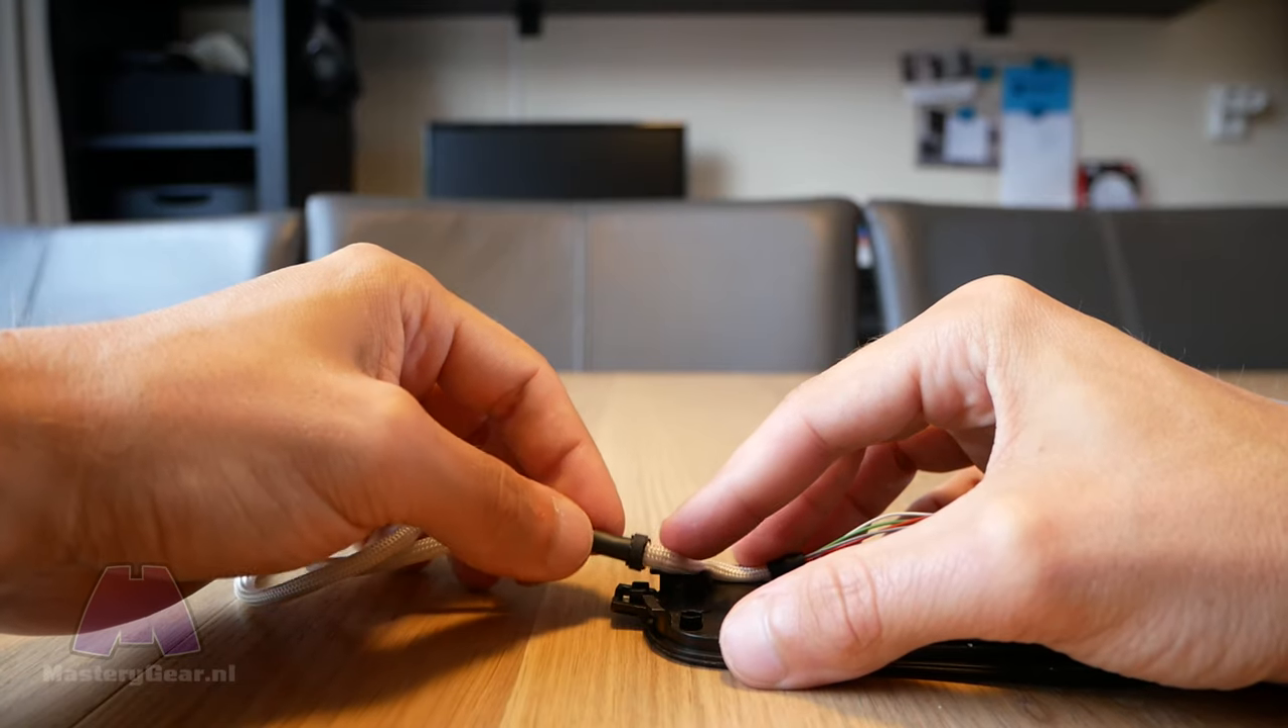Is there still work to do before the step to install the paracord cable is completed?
Yes.